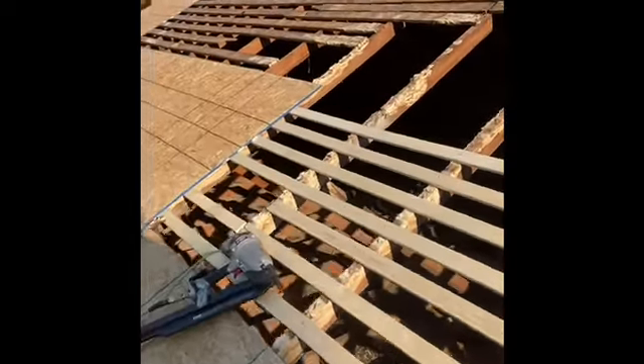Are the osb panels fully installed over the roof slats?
No.